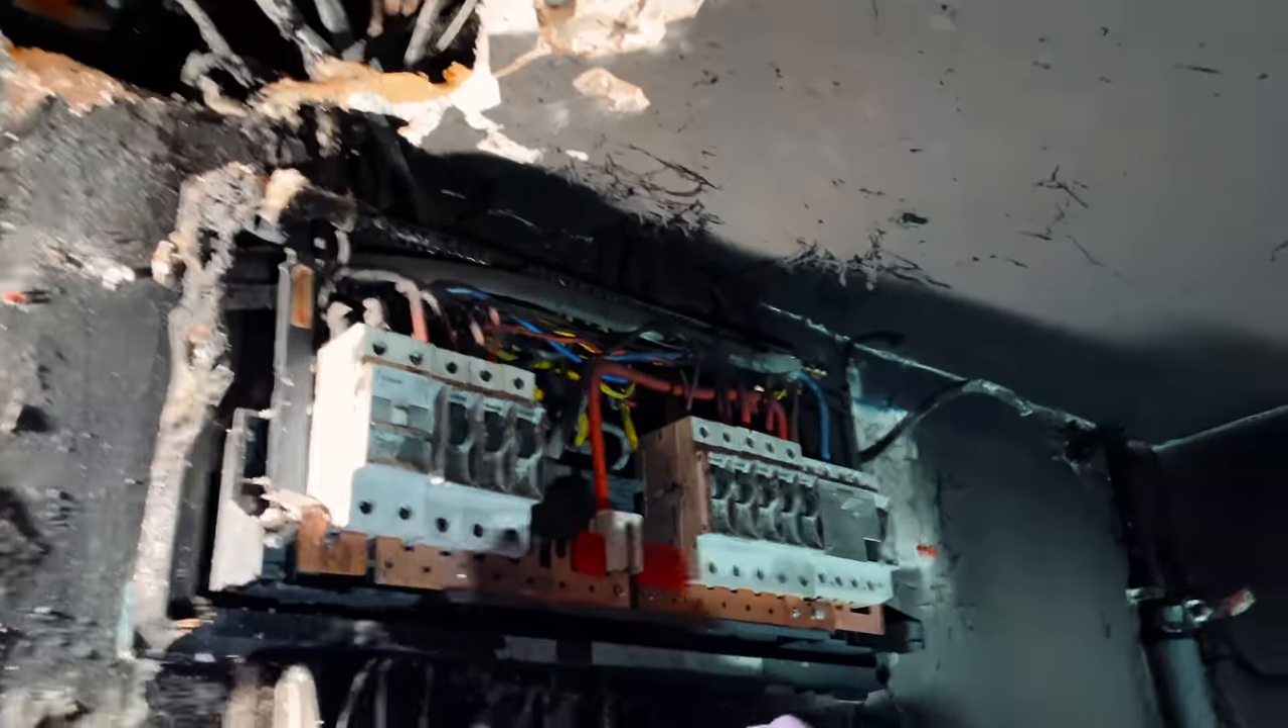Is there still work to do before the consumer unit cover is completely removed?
No.